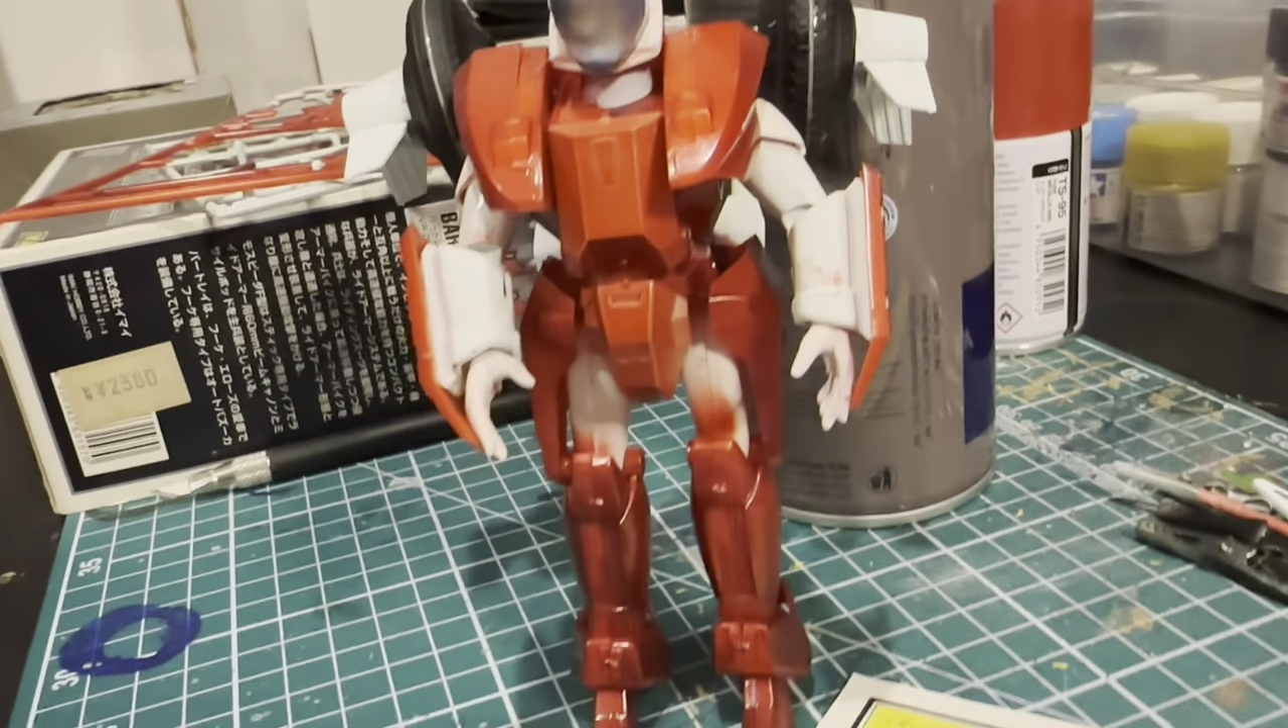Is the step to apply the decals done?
No.